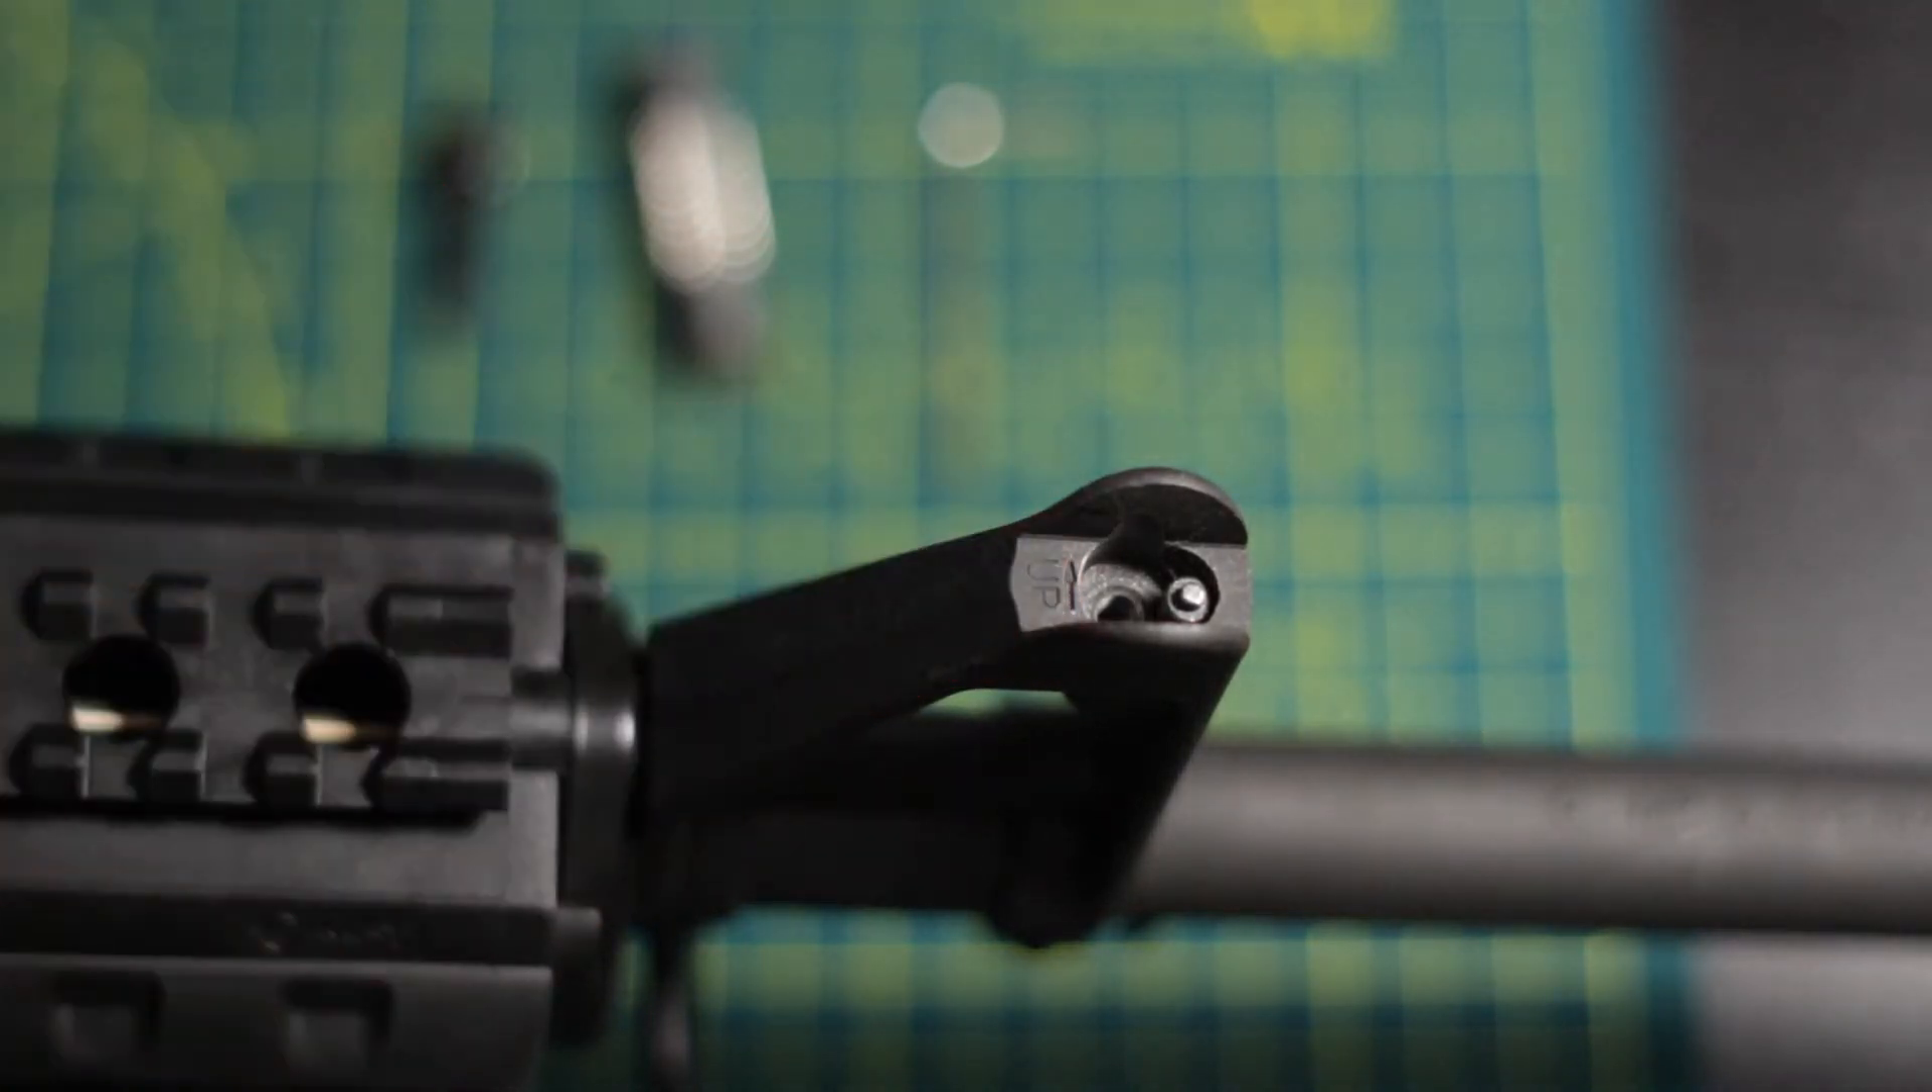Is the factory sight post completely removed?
Yes.